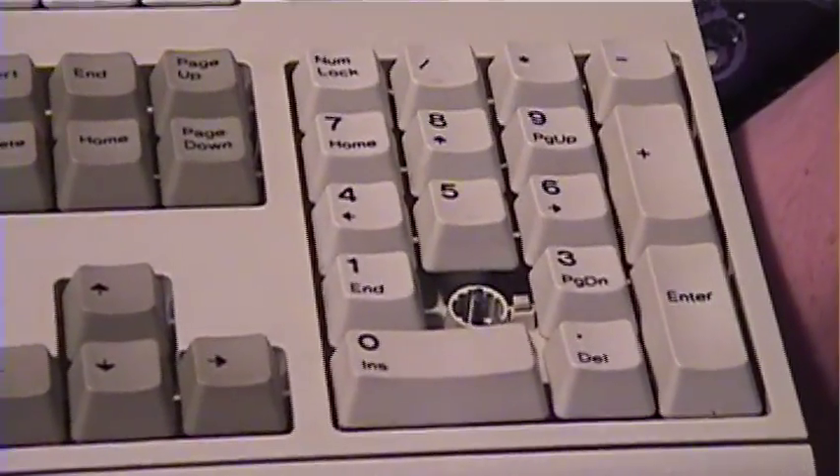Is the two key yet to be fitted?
Yes.